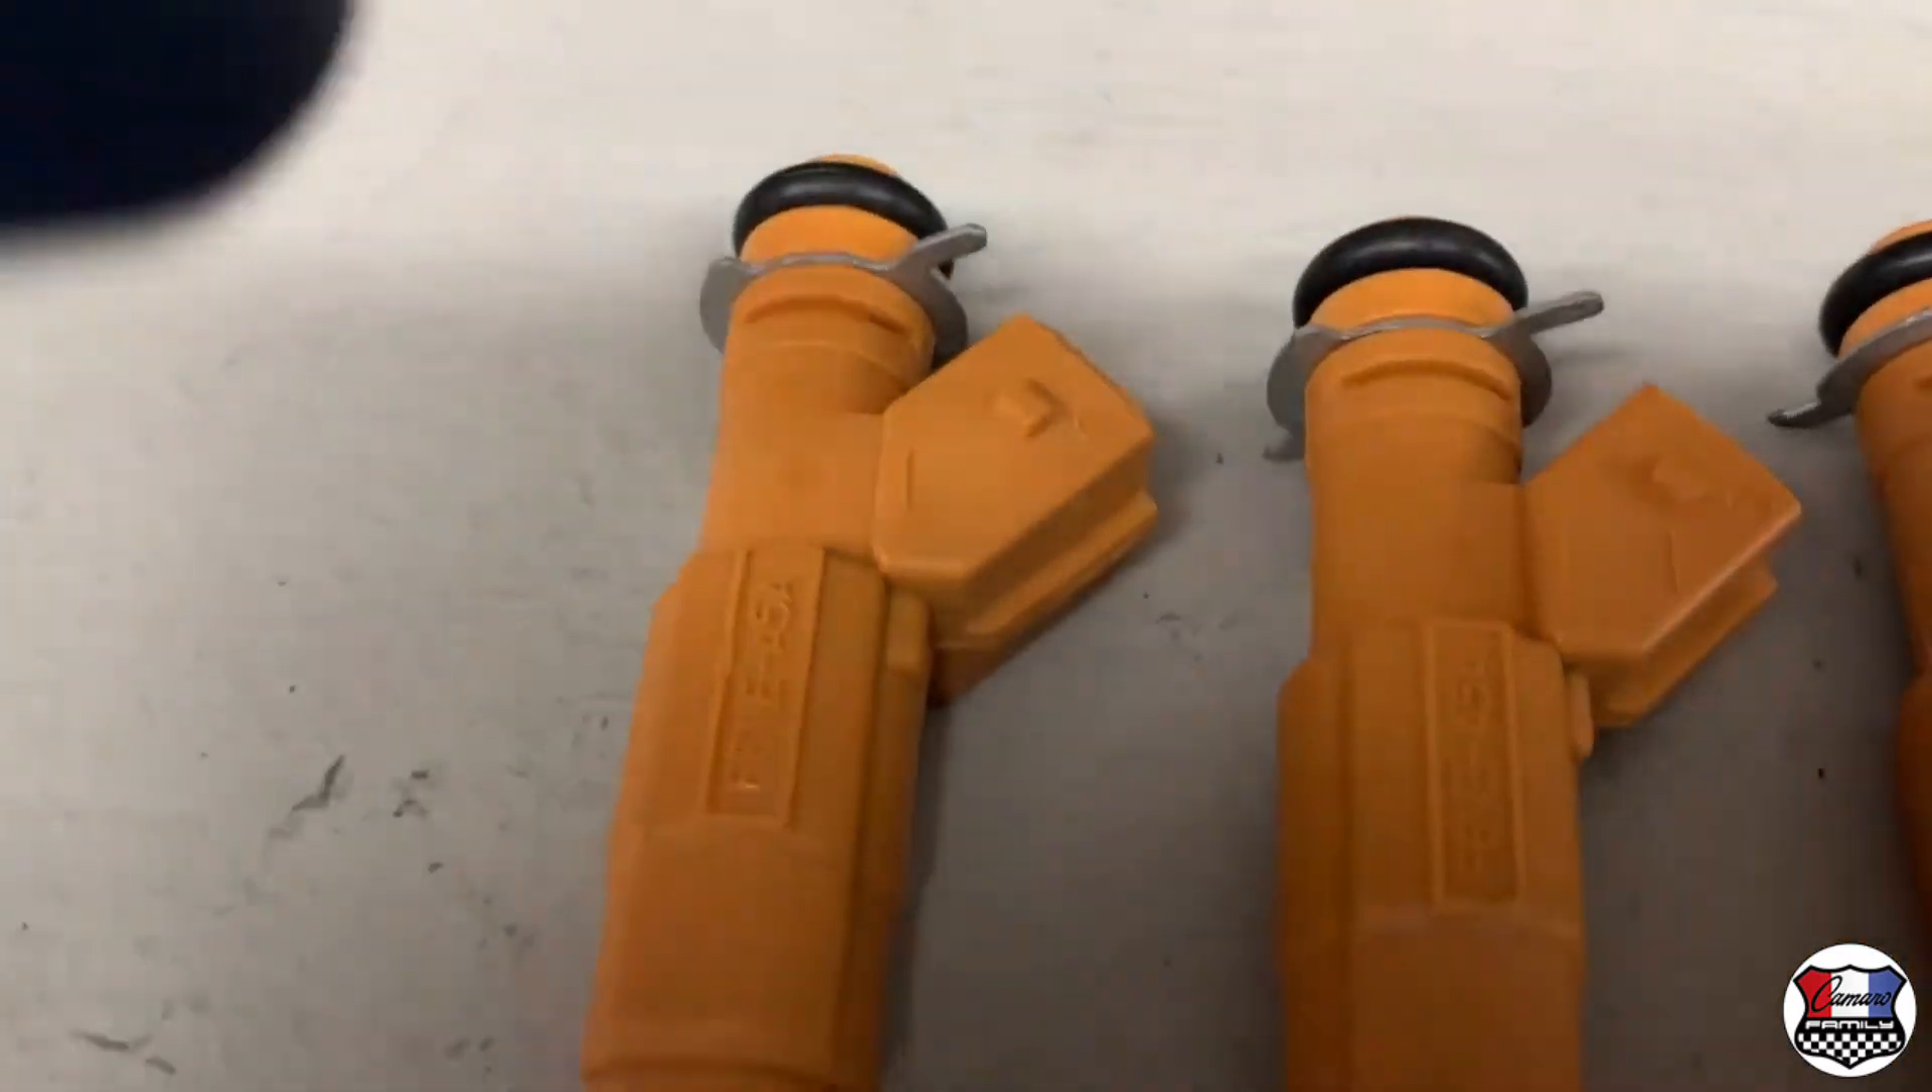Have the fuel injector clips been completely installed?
Yes.